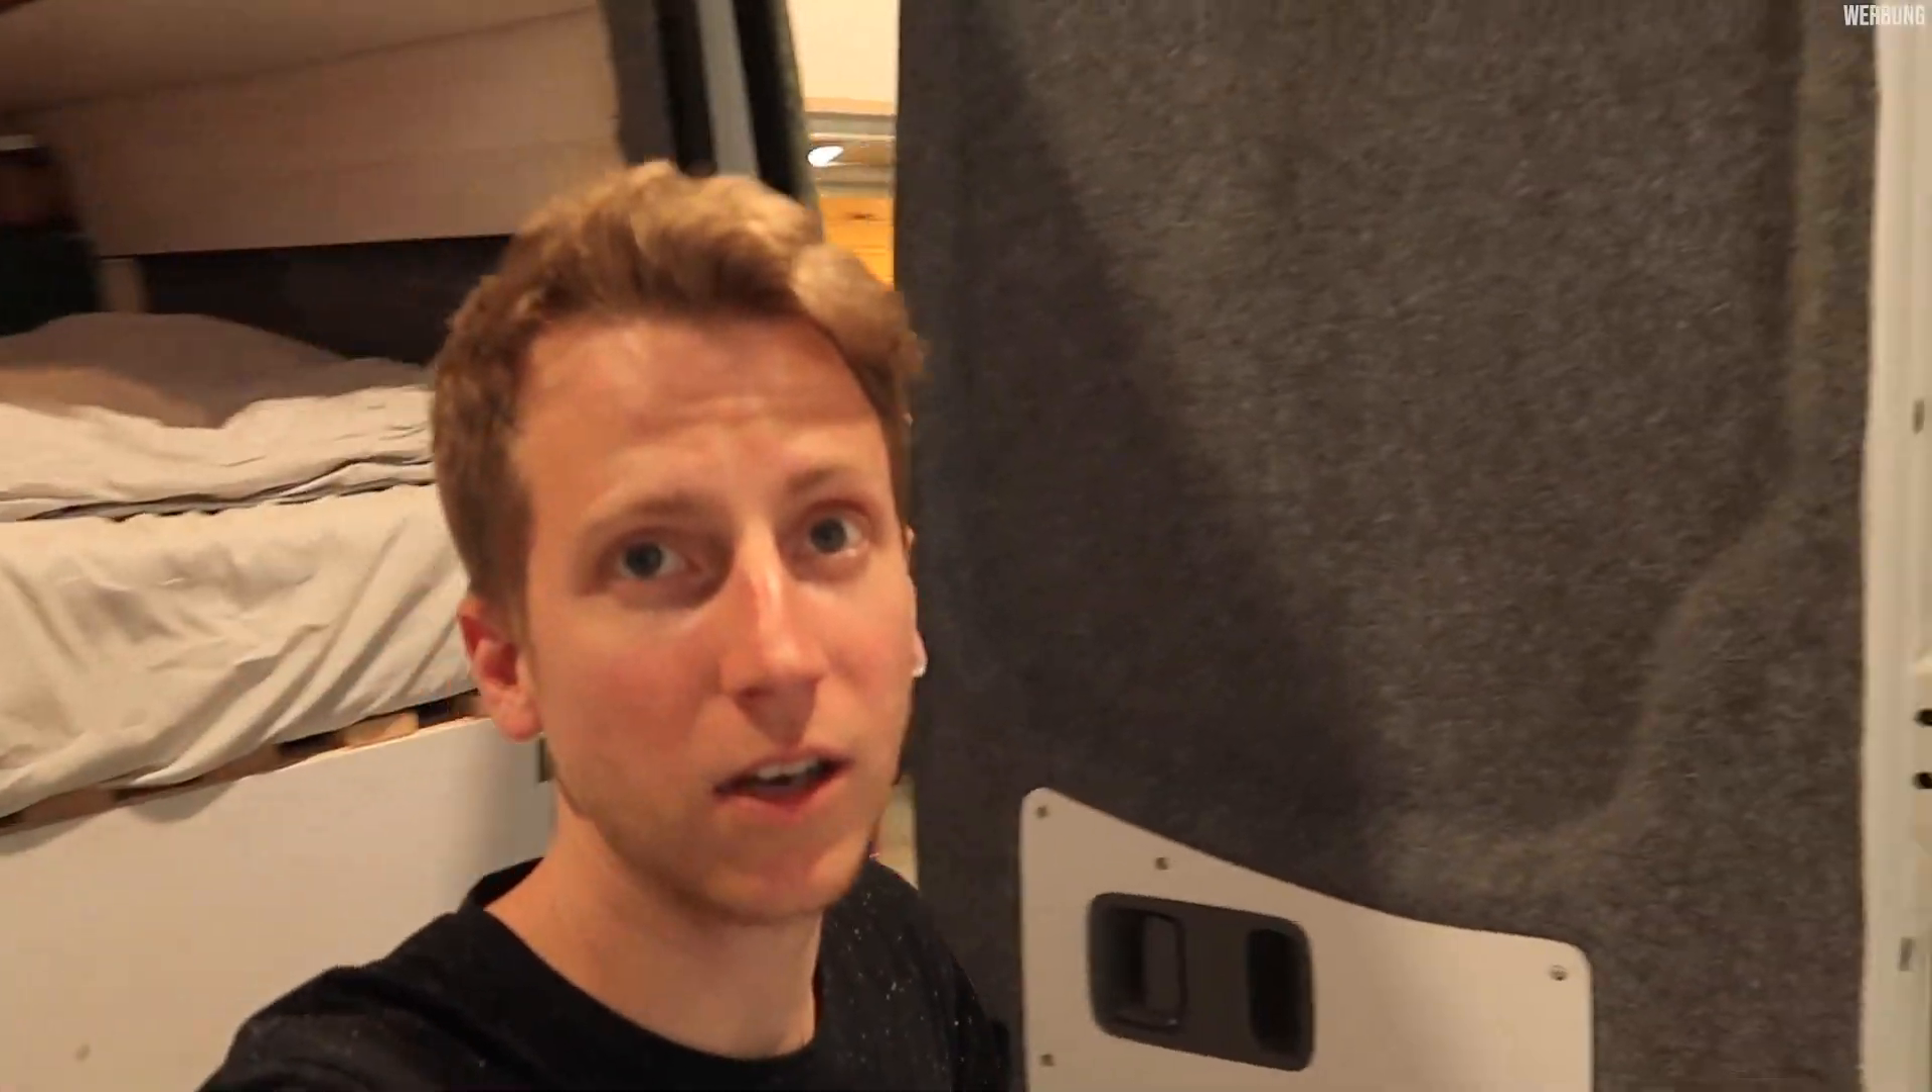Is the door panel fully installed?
Yes.